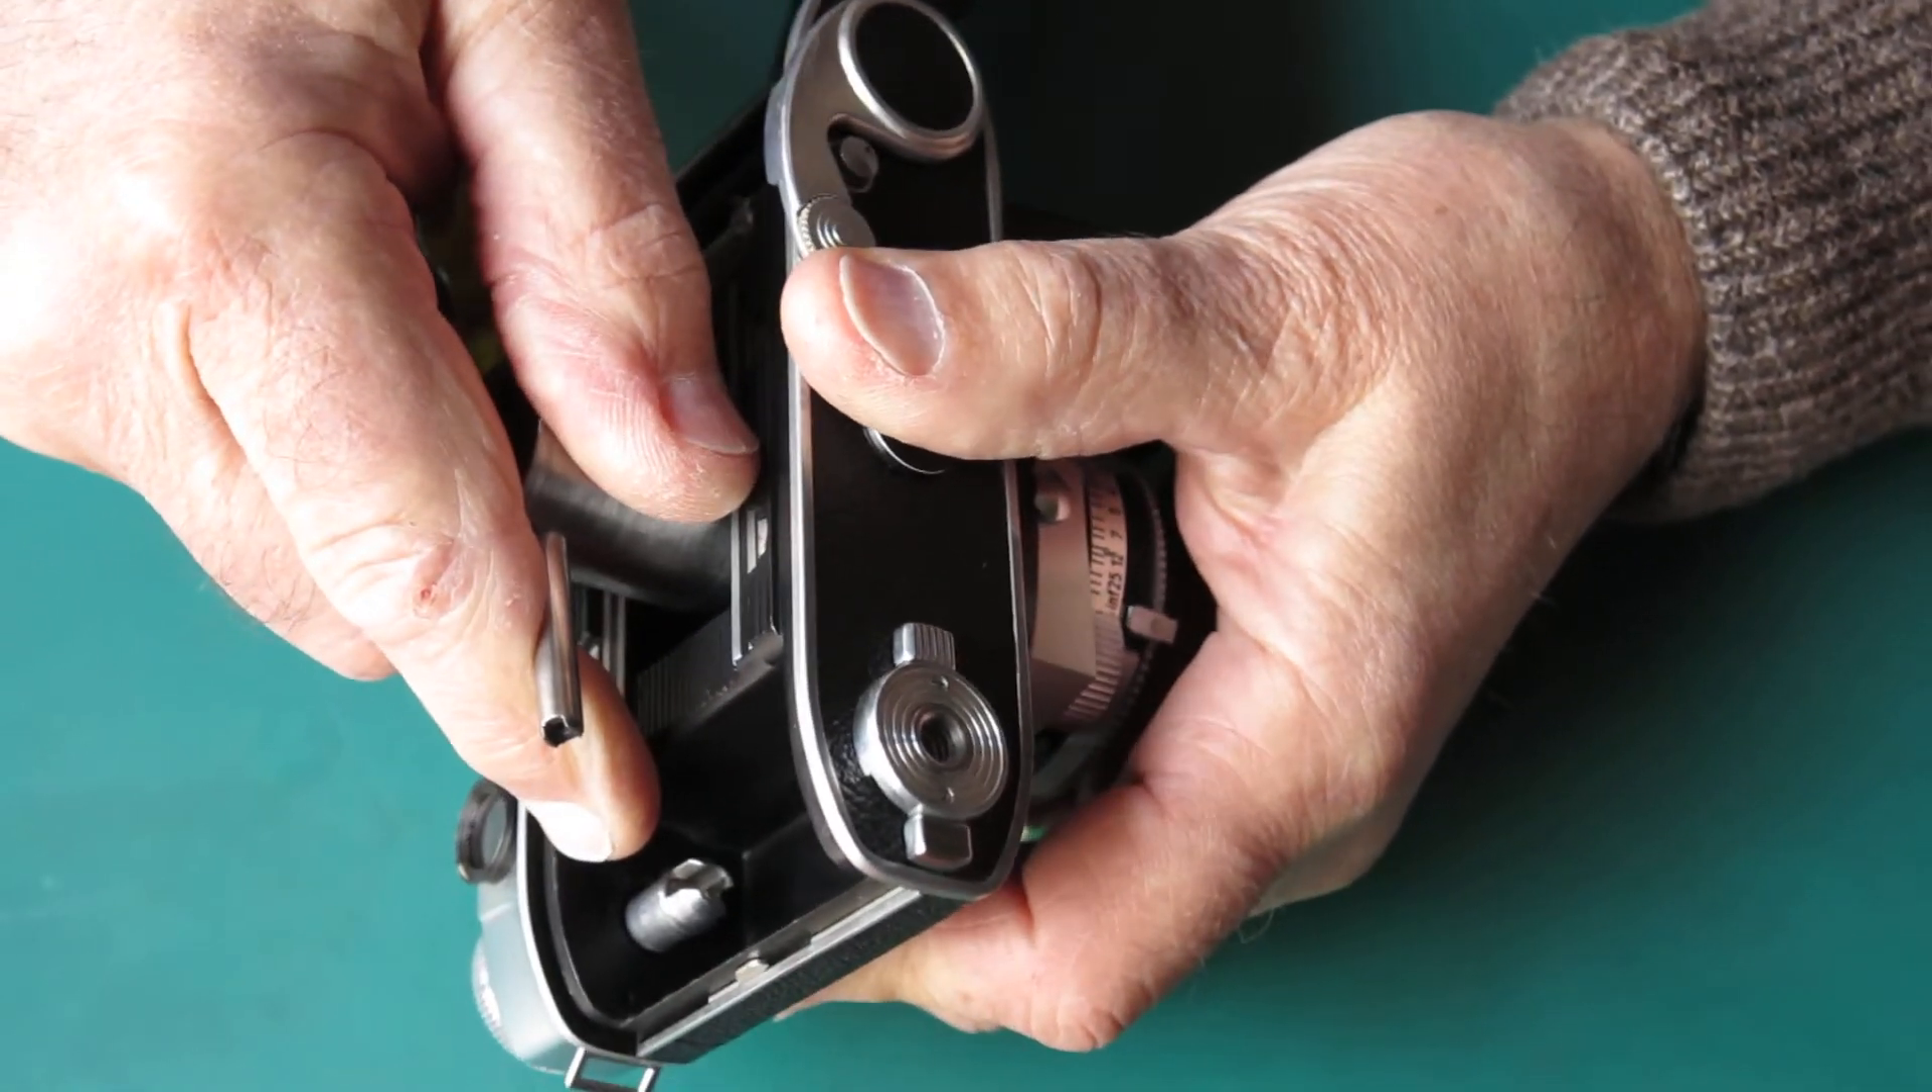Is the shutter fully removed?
No.